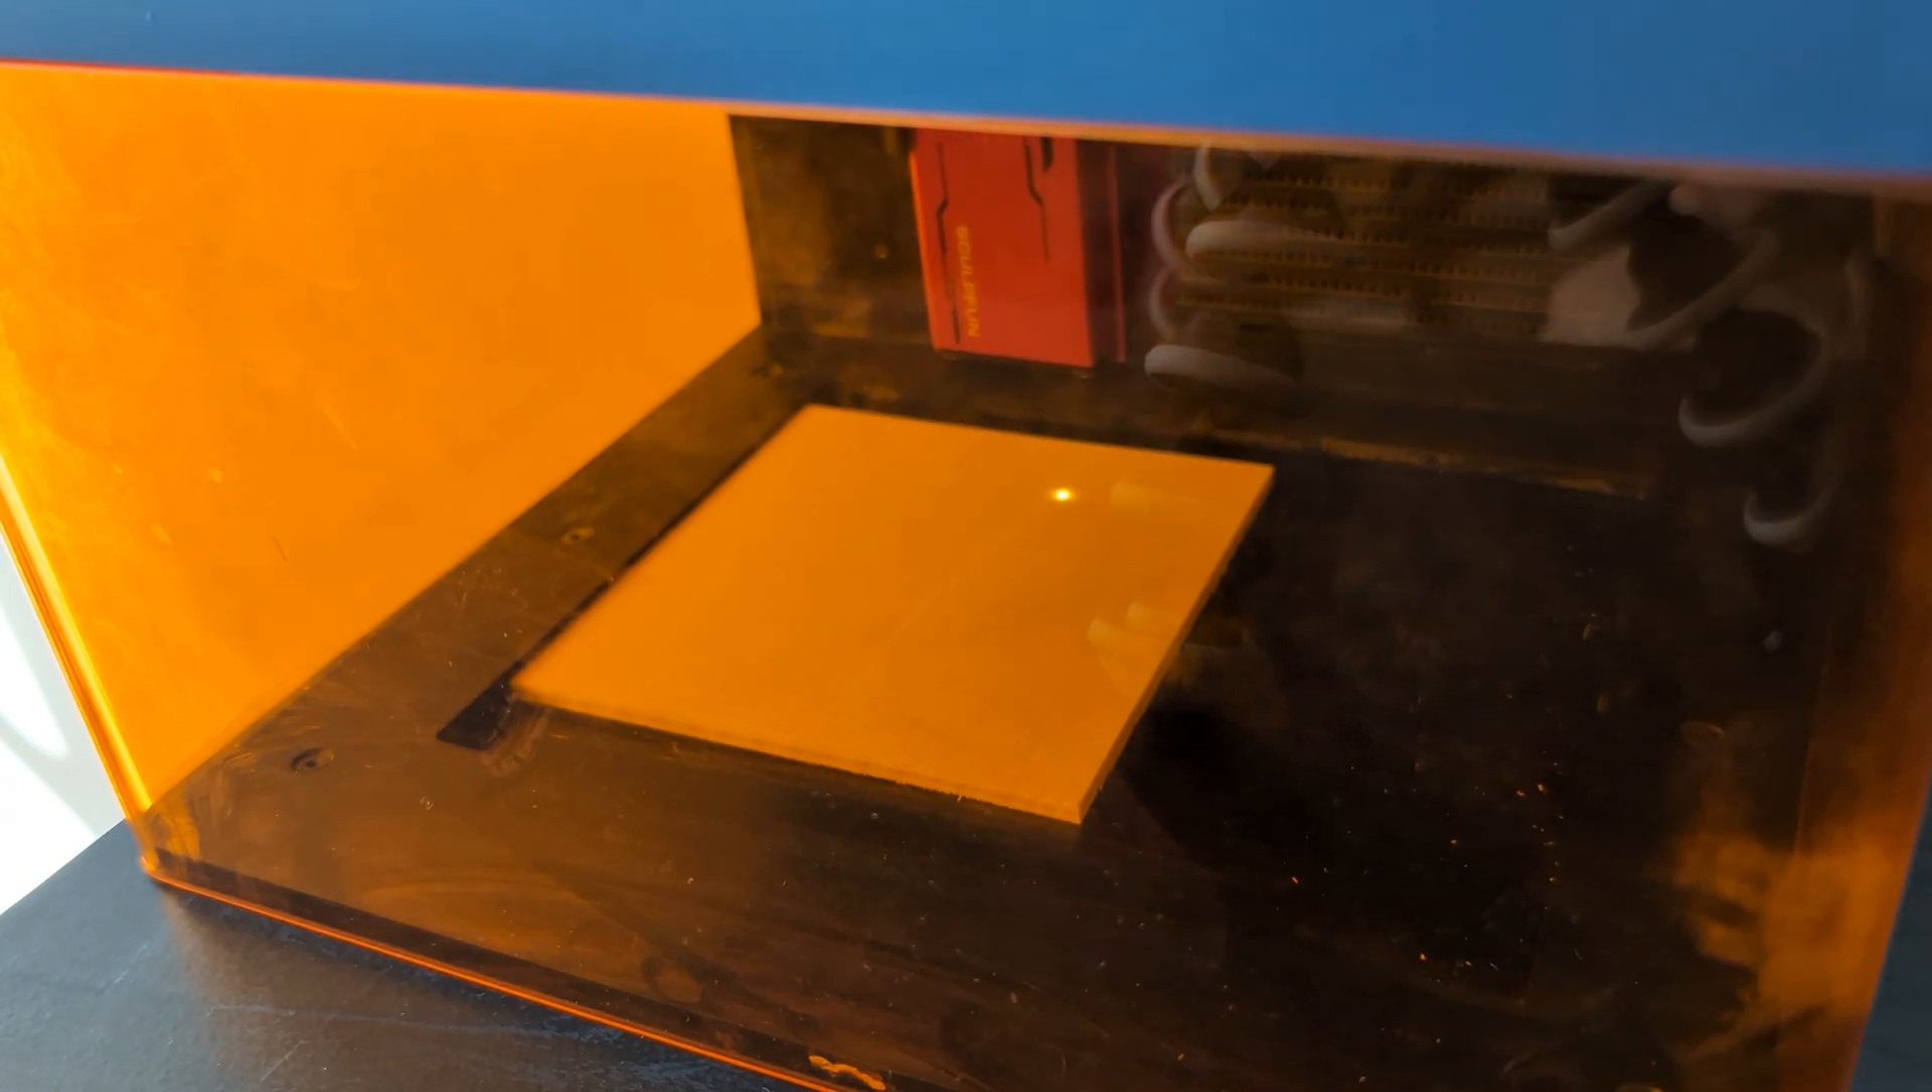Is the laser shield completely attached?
Yes.